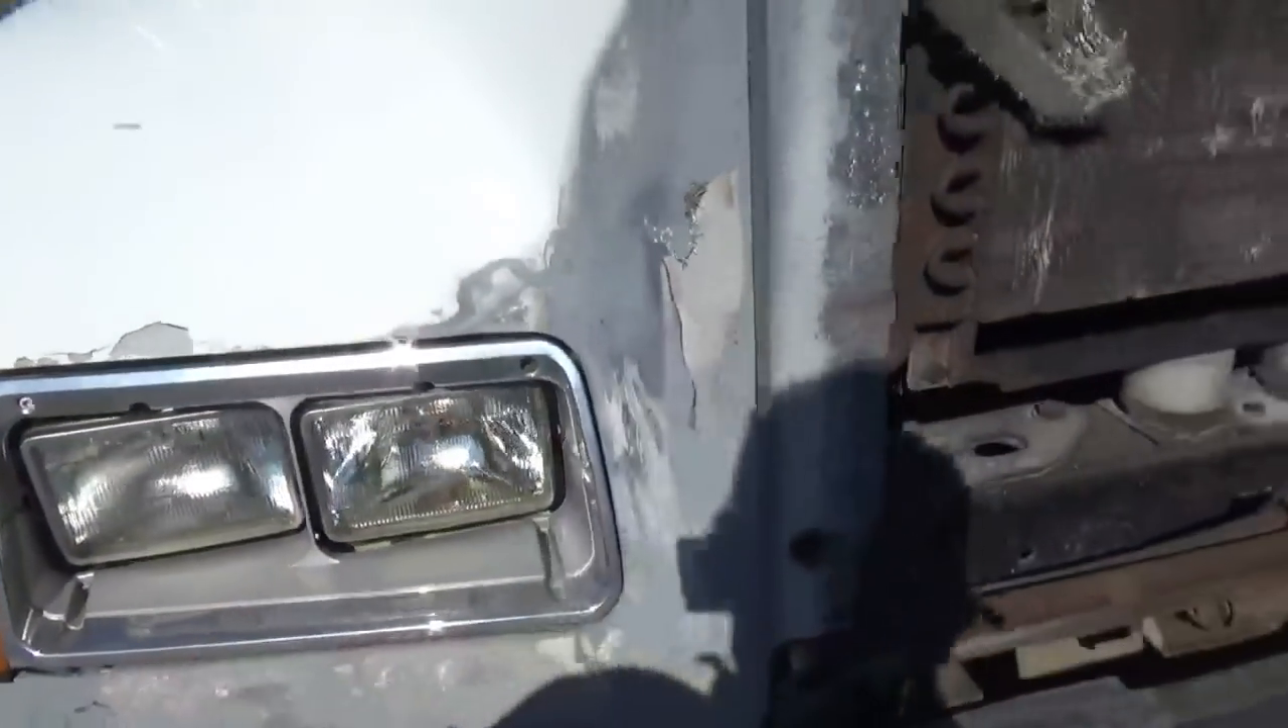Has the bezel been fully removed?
No.